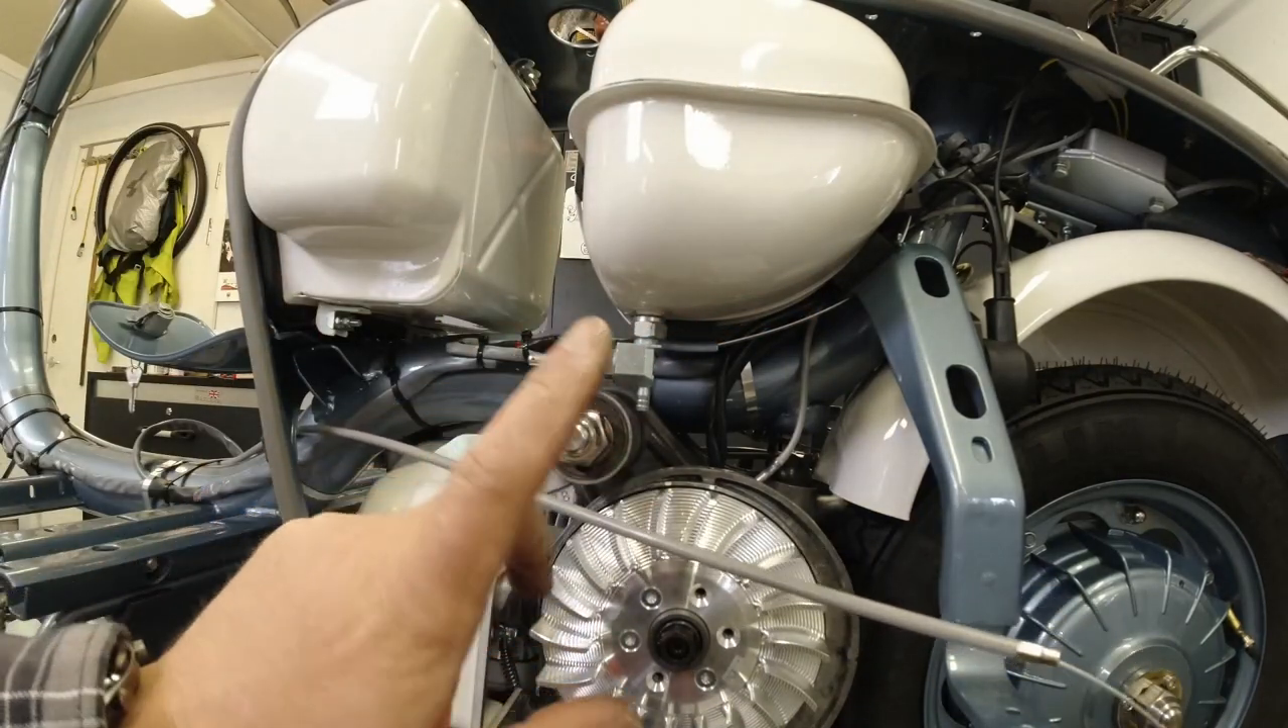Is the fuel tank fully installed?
Yes.